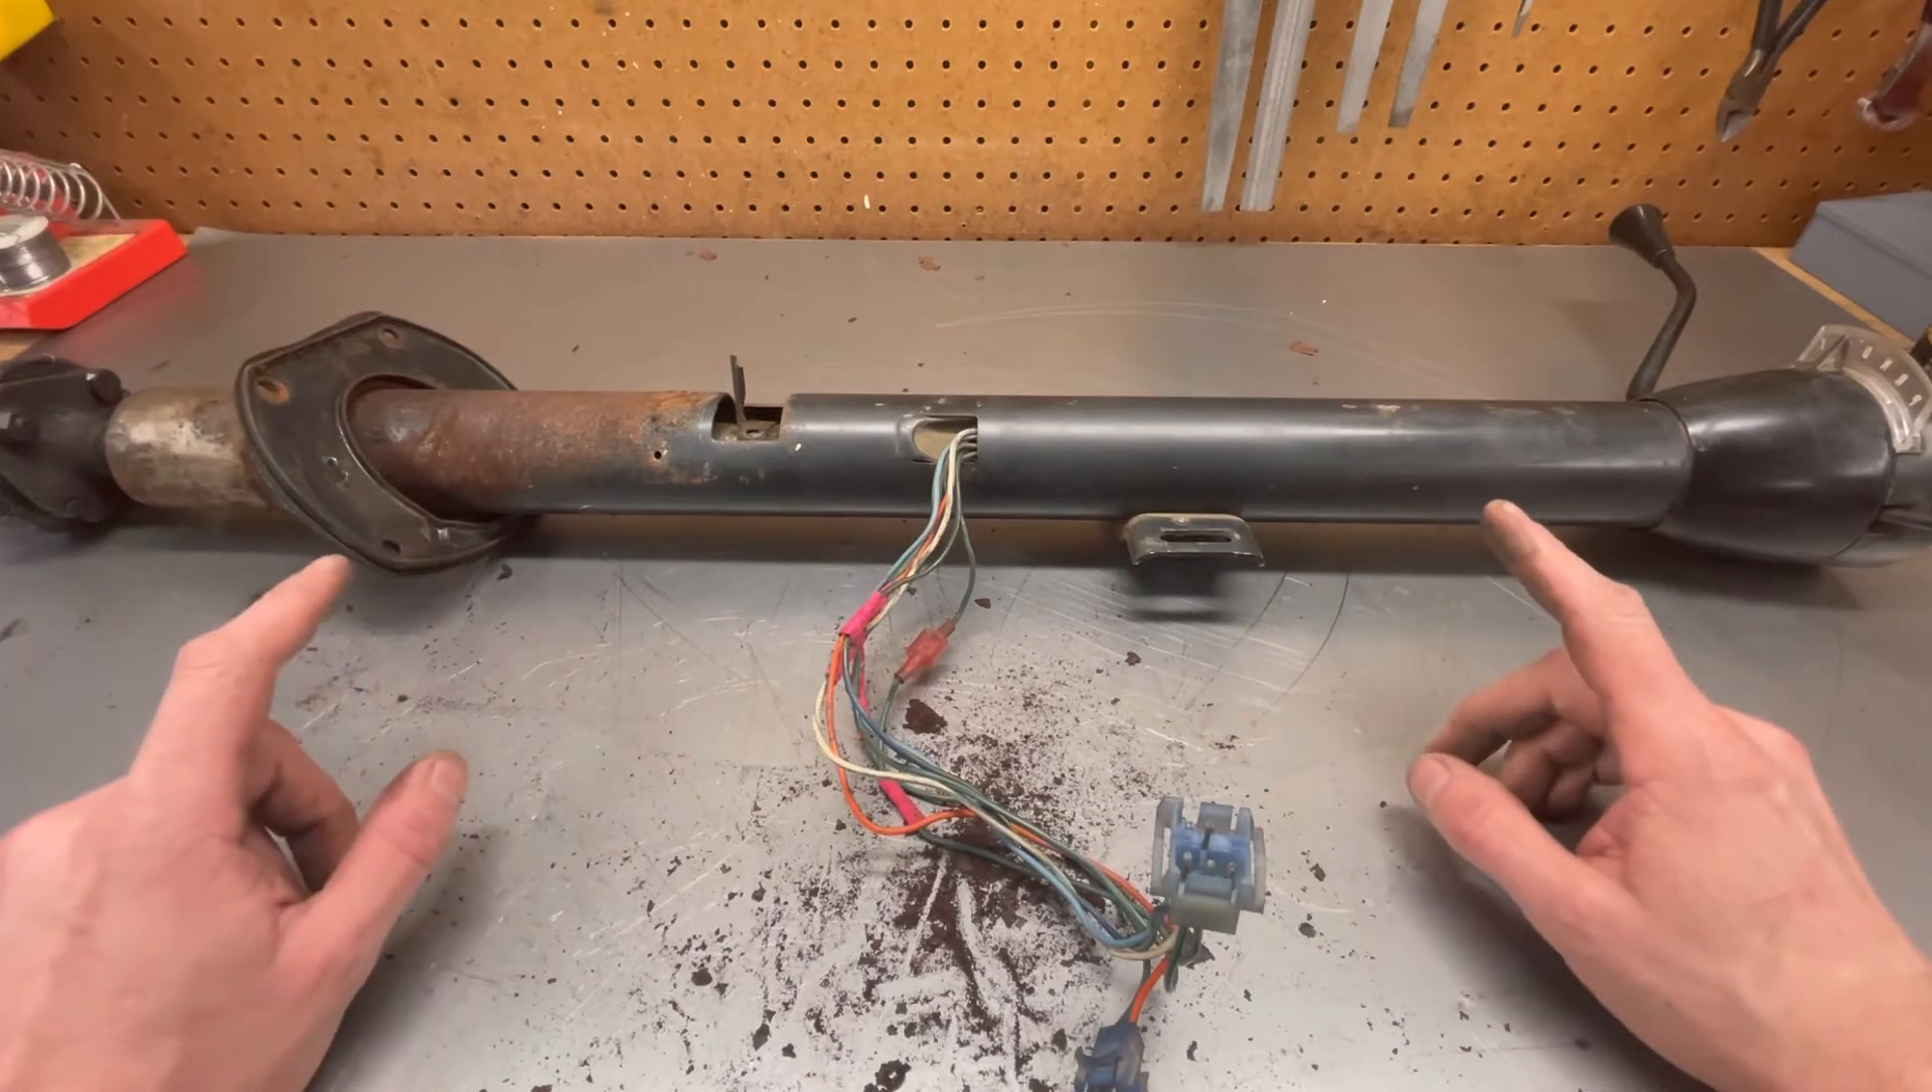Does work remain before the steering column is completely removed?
No.